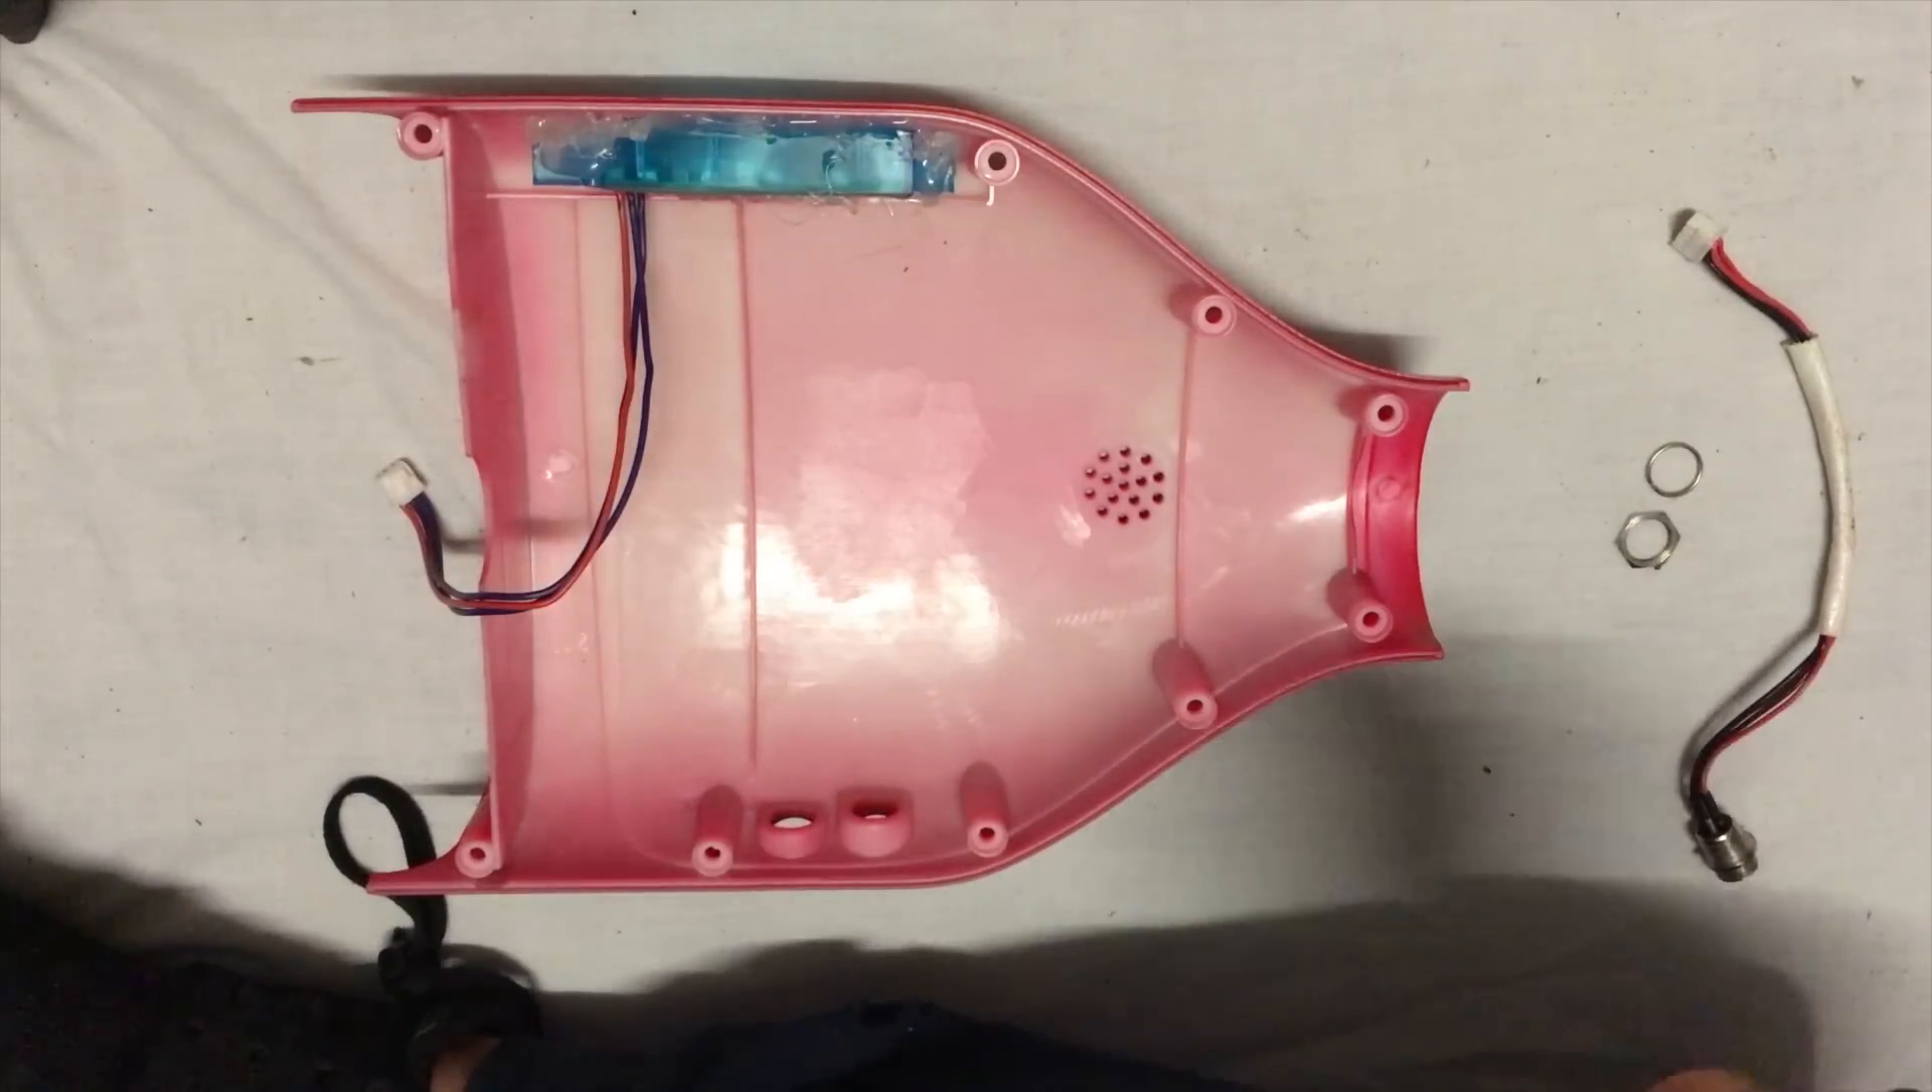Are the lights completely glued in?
Yes.